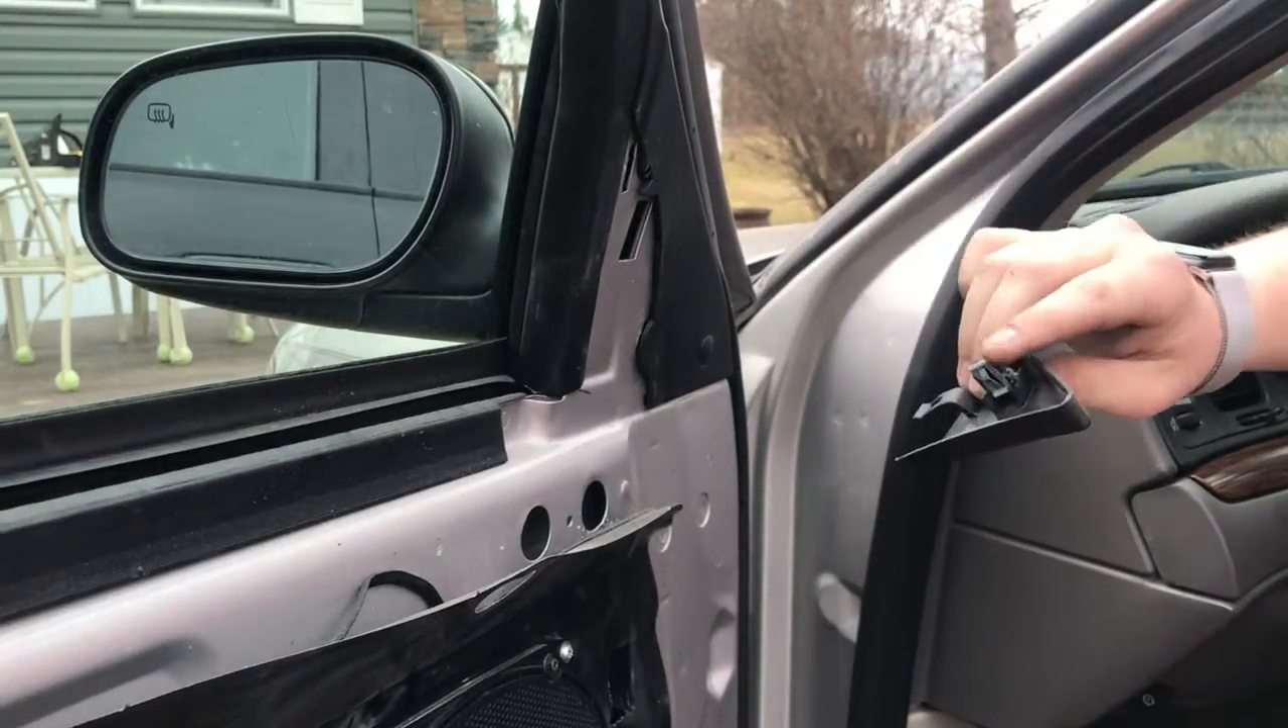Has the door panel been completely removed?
Yes.